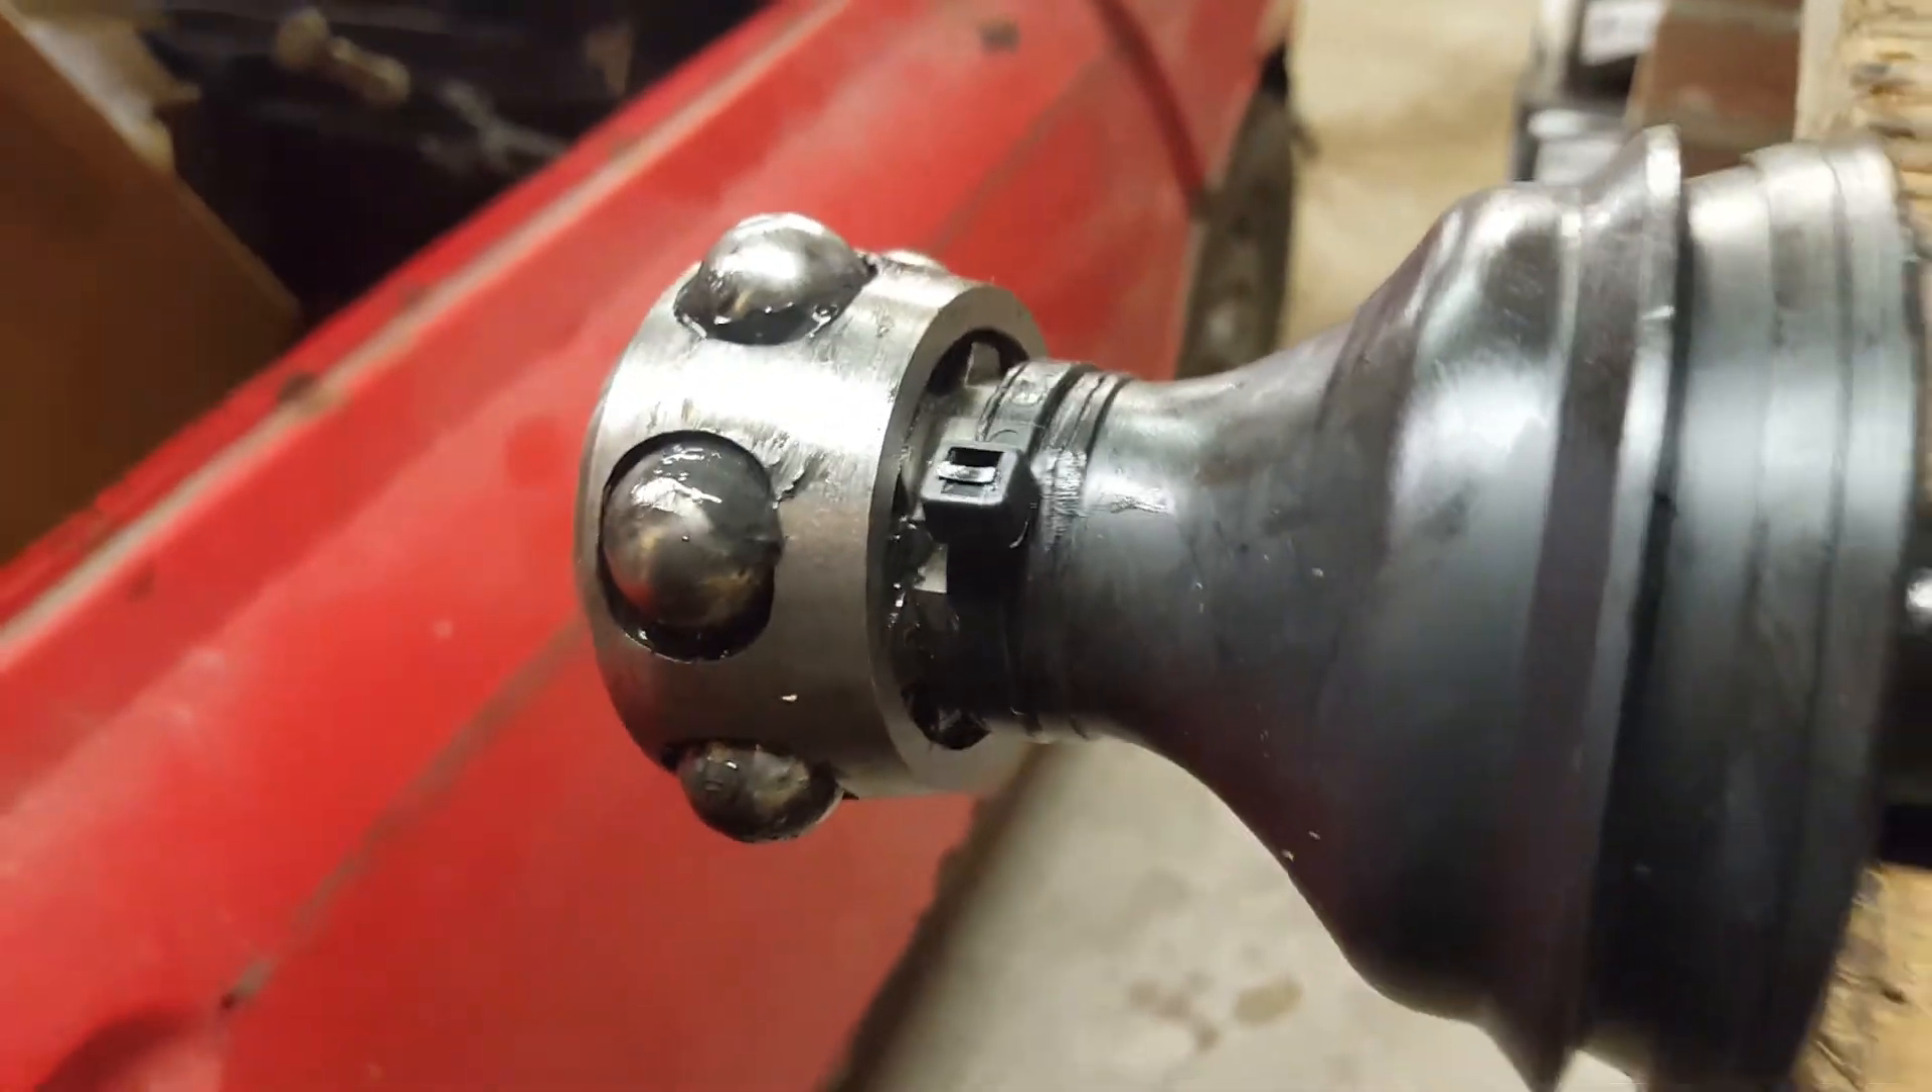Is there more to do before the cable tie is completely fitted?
No.